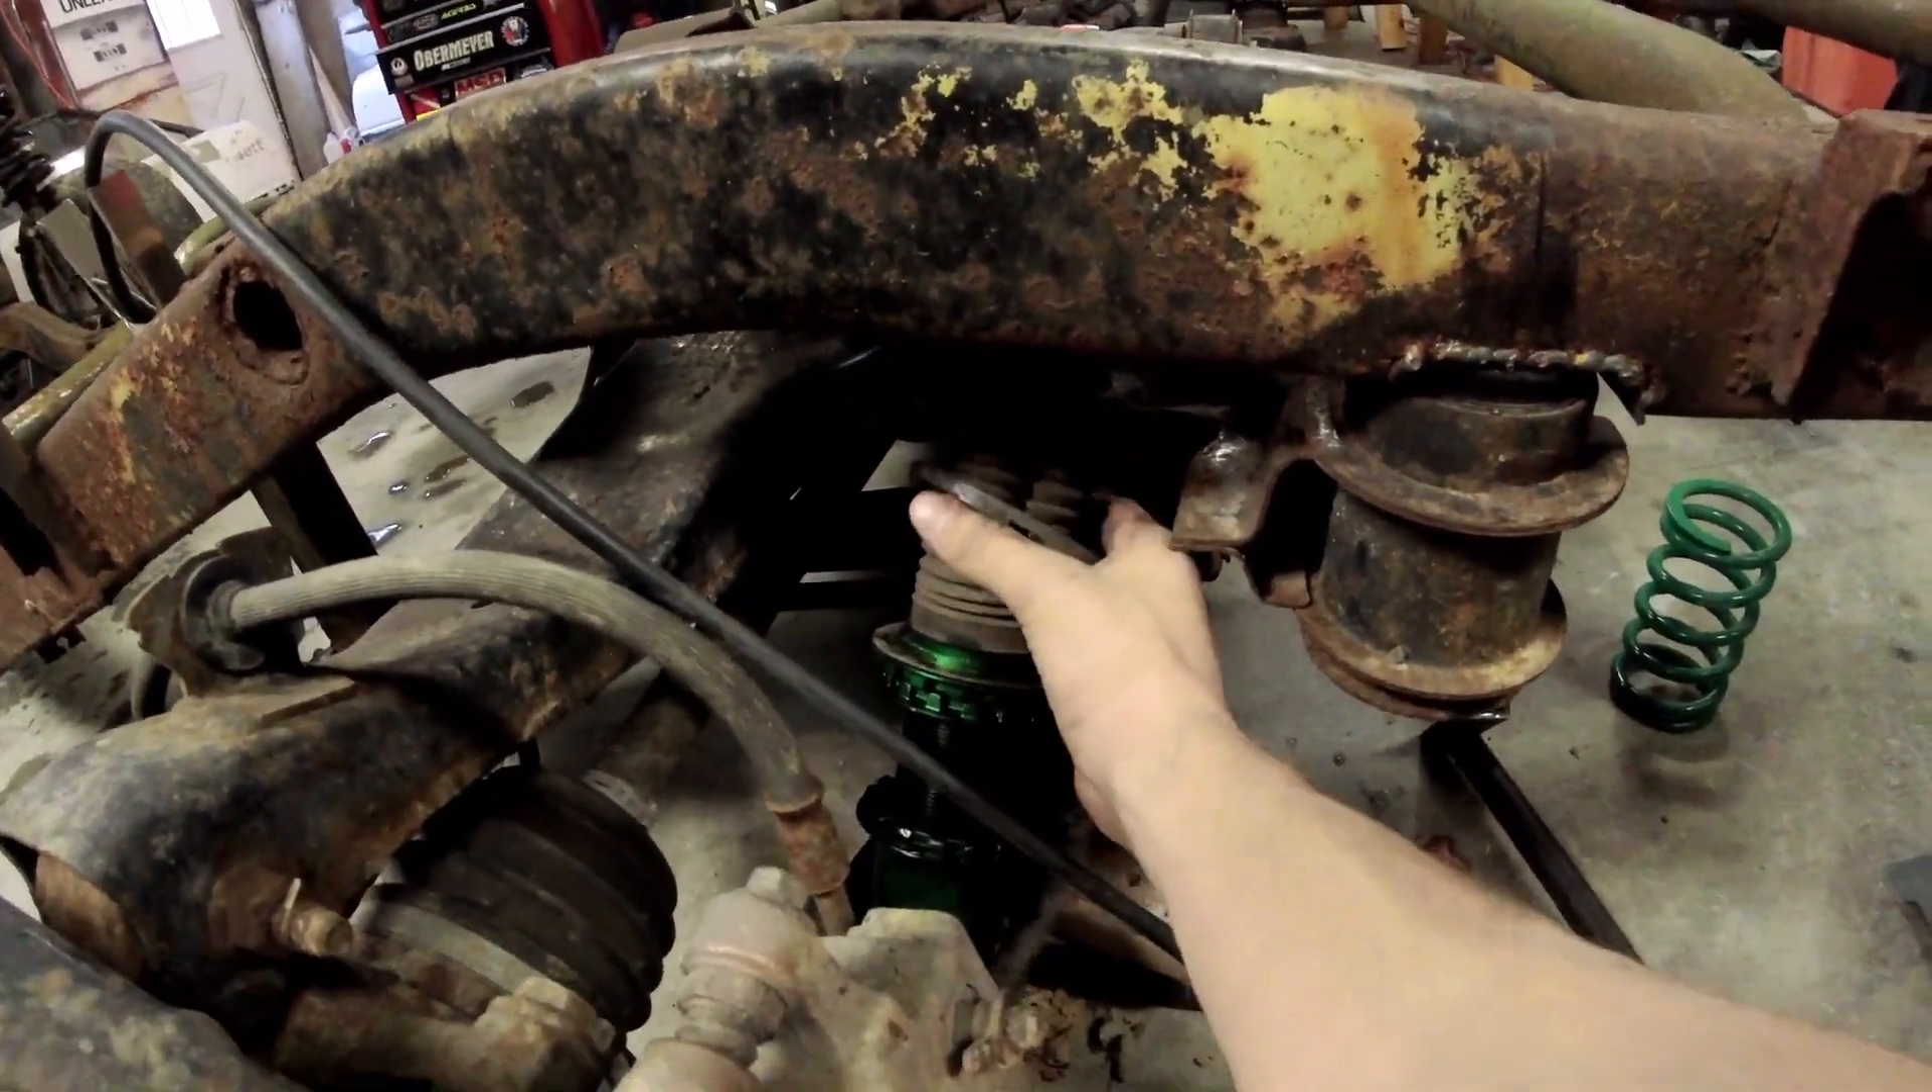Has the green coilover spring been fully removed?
Yes.